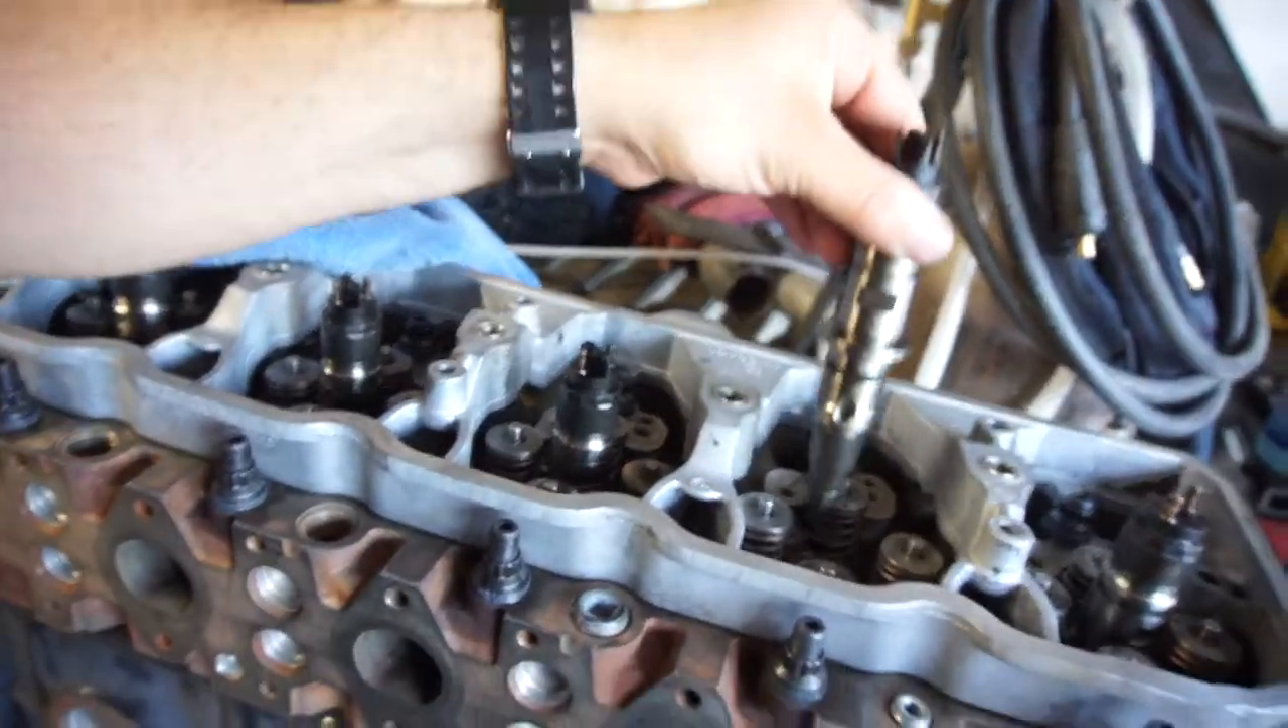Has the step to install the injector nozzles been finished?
No.